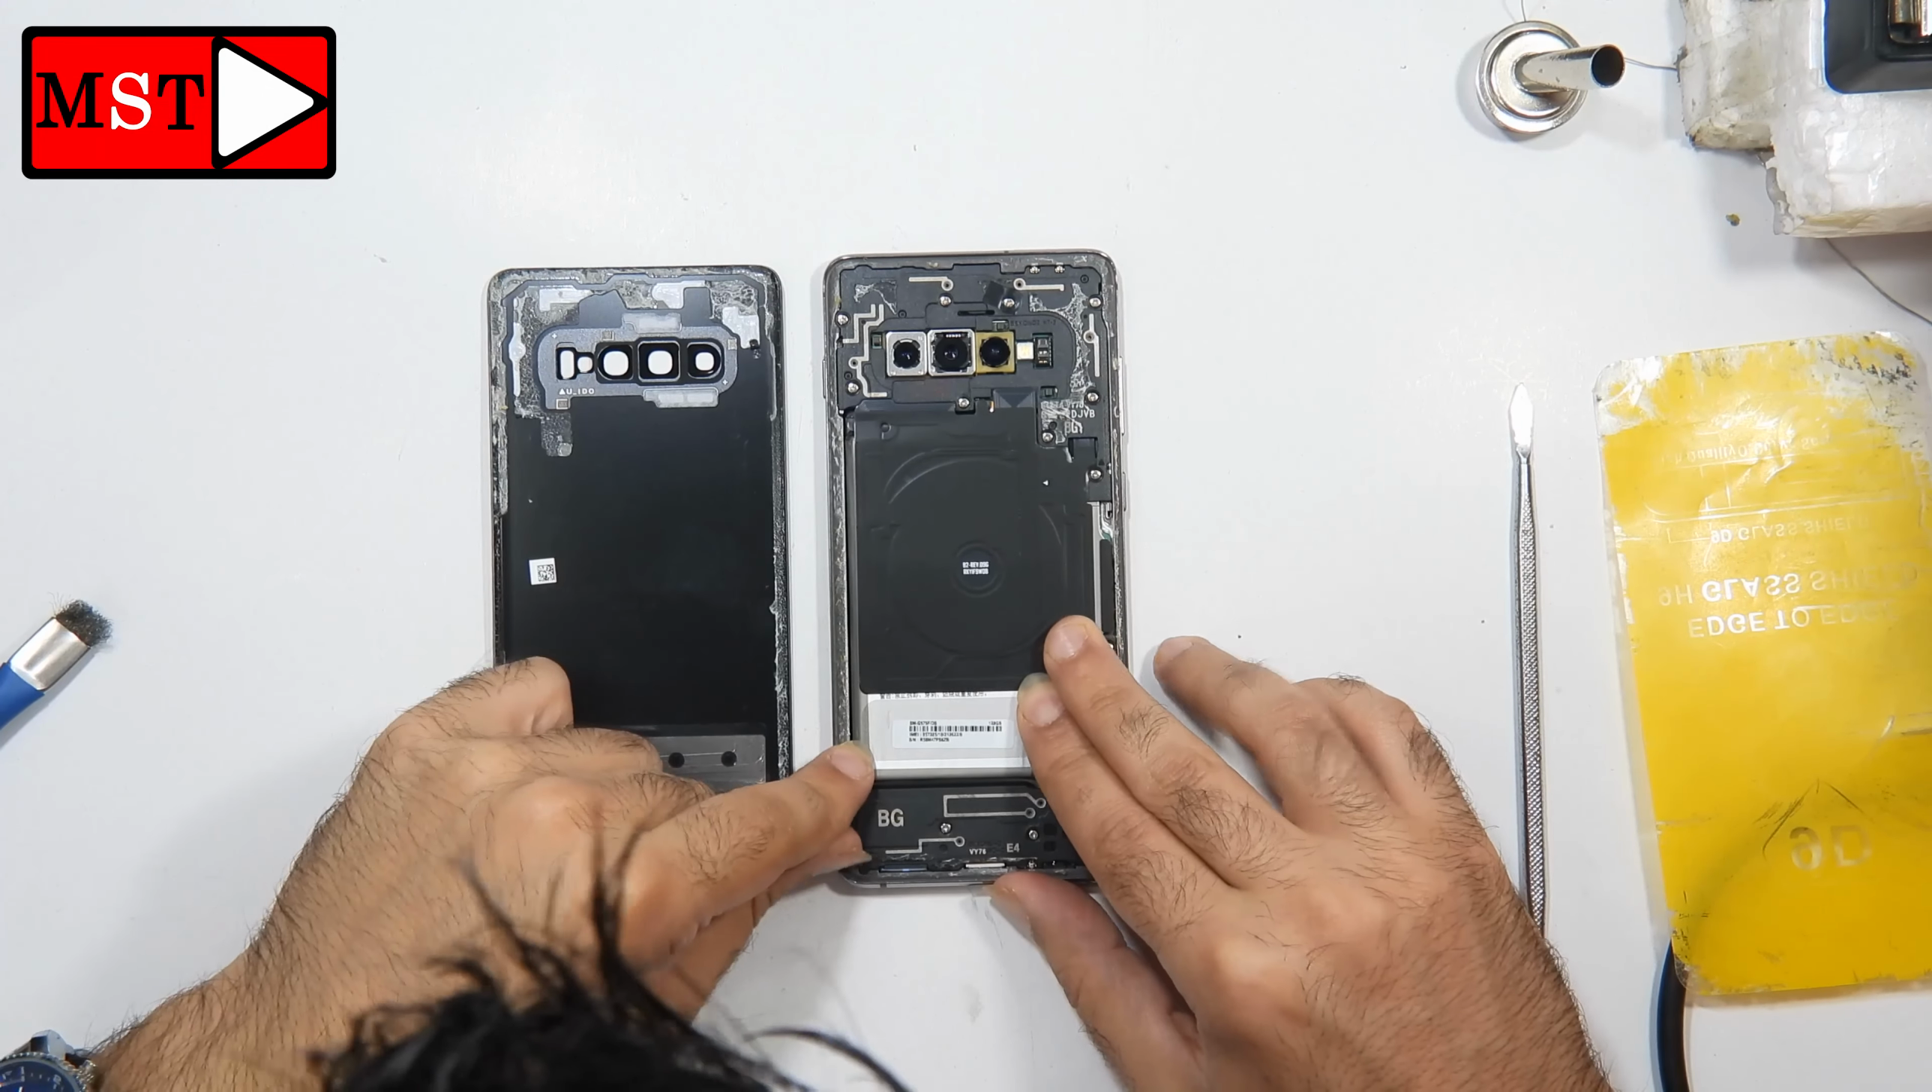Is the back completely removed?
Yes.